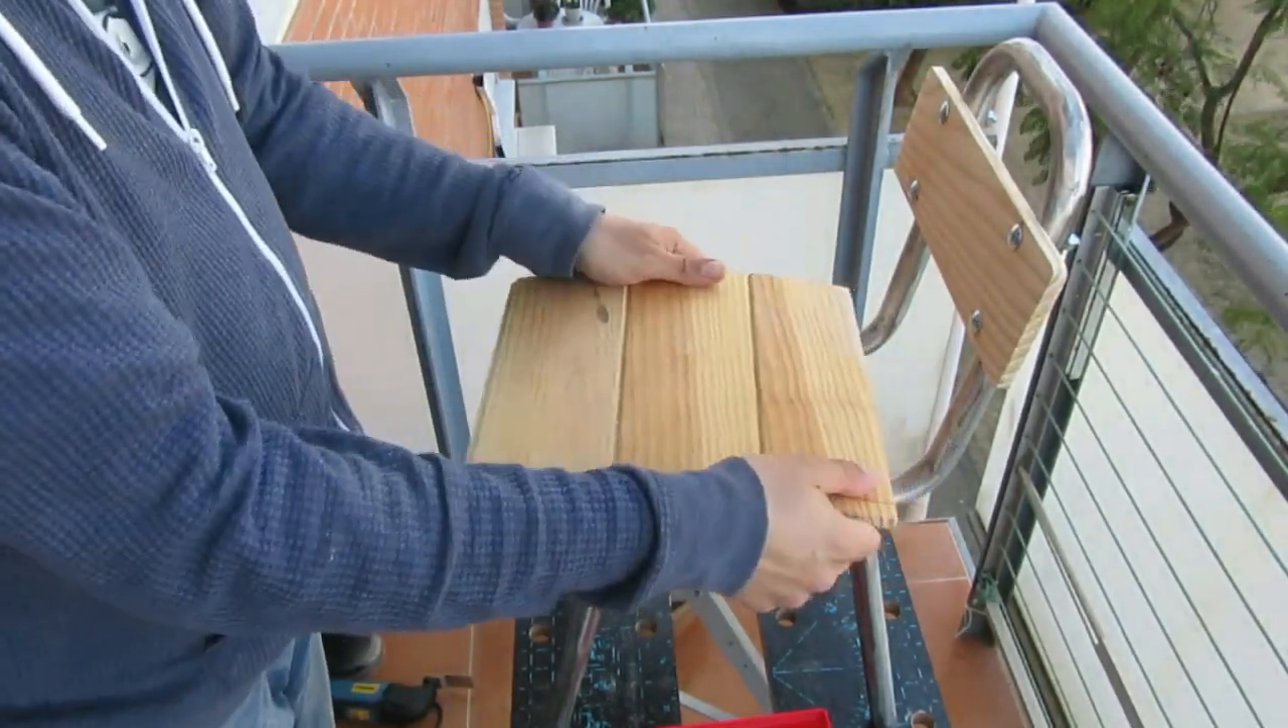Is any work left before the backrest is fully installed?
No.